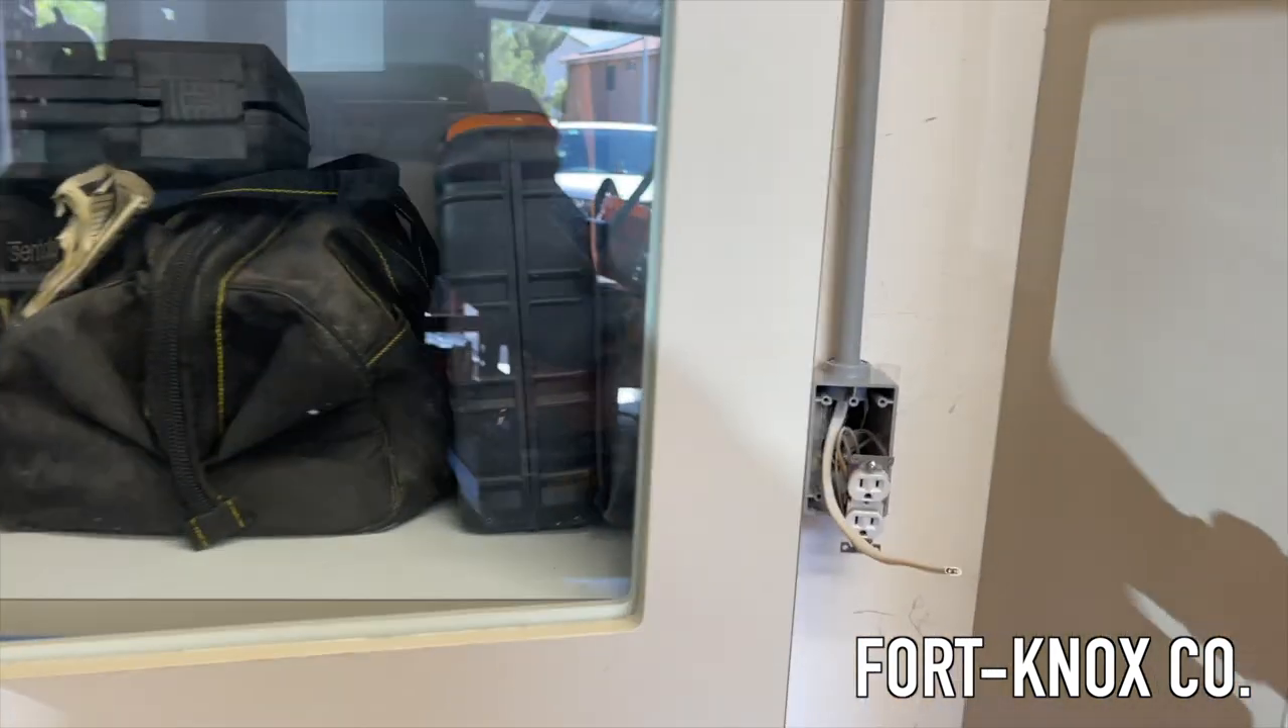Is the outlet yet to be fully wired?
Yes.